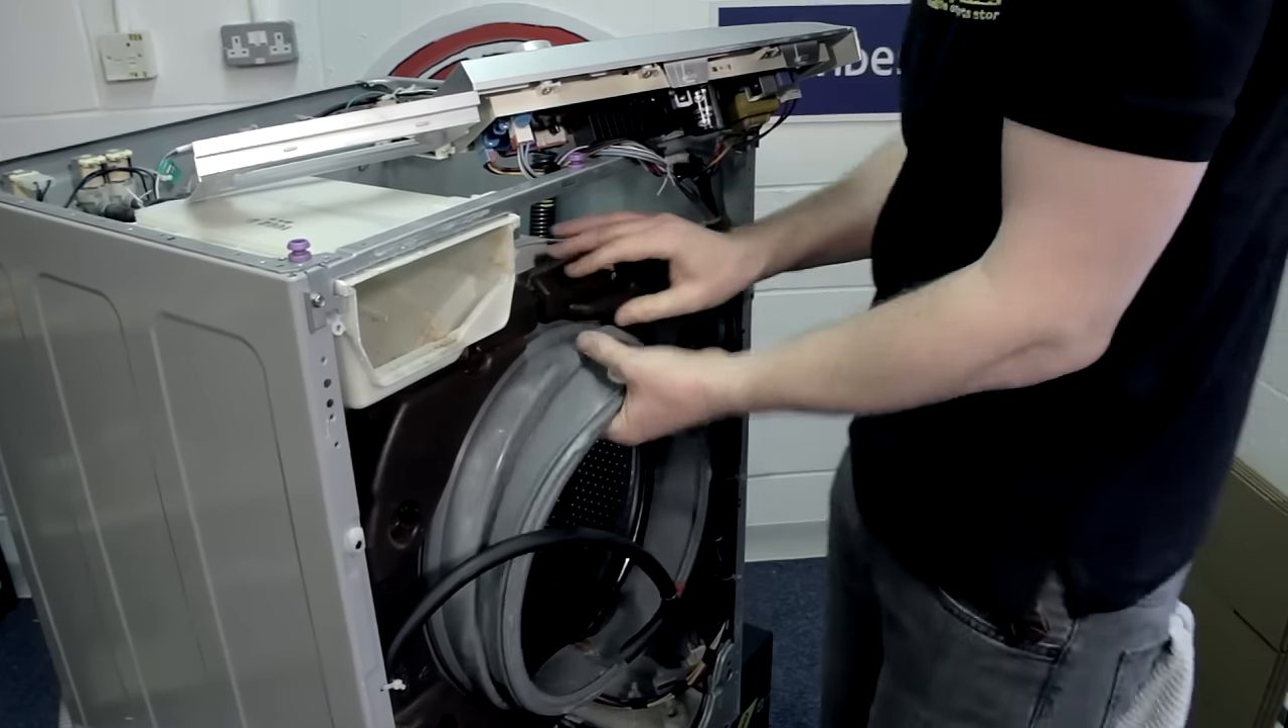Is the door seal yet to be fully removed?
Yes.